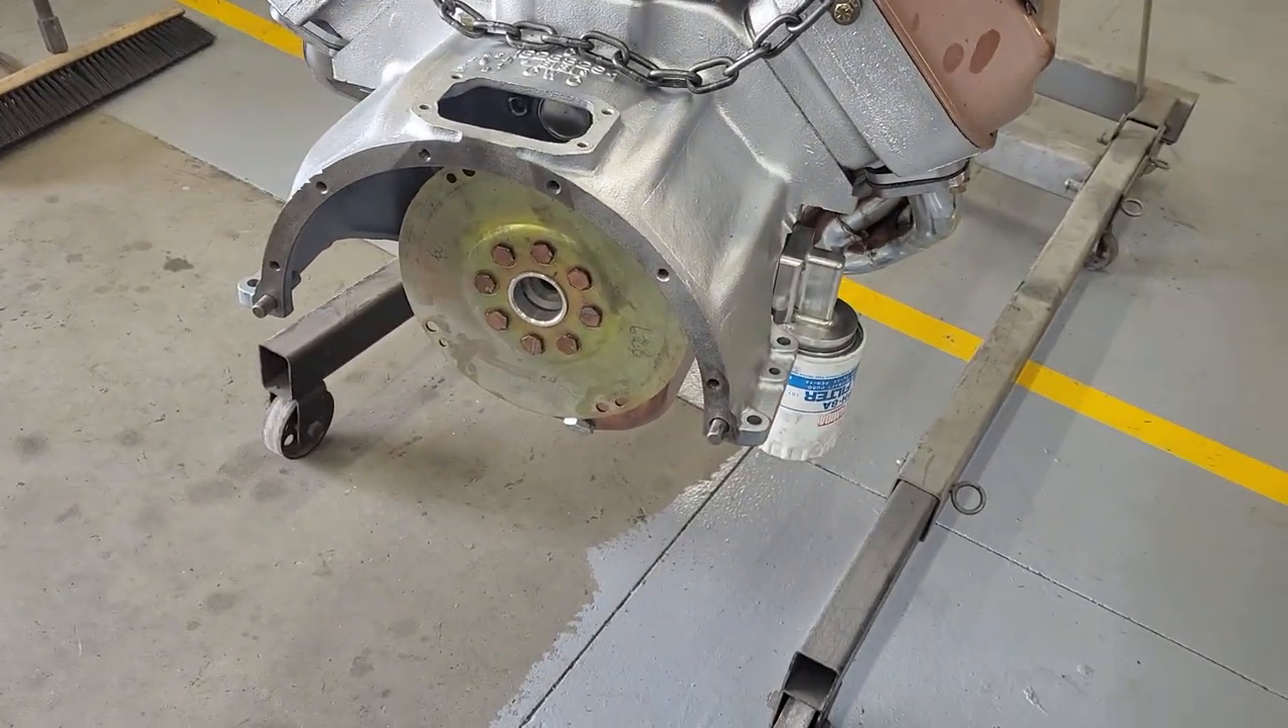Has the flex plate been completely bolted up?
Yes.